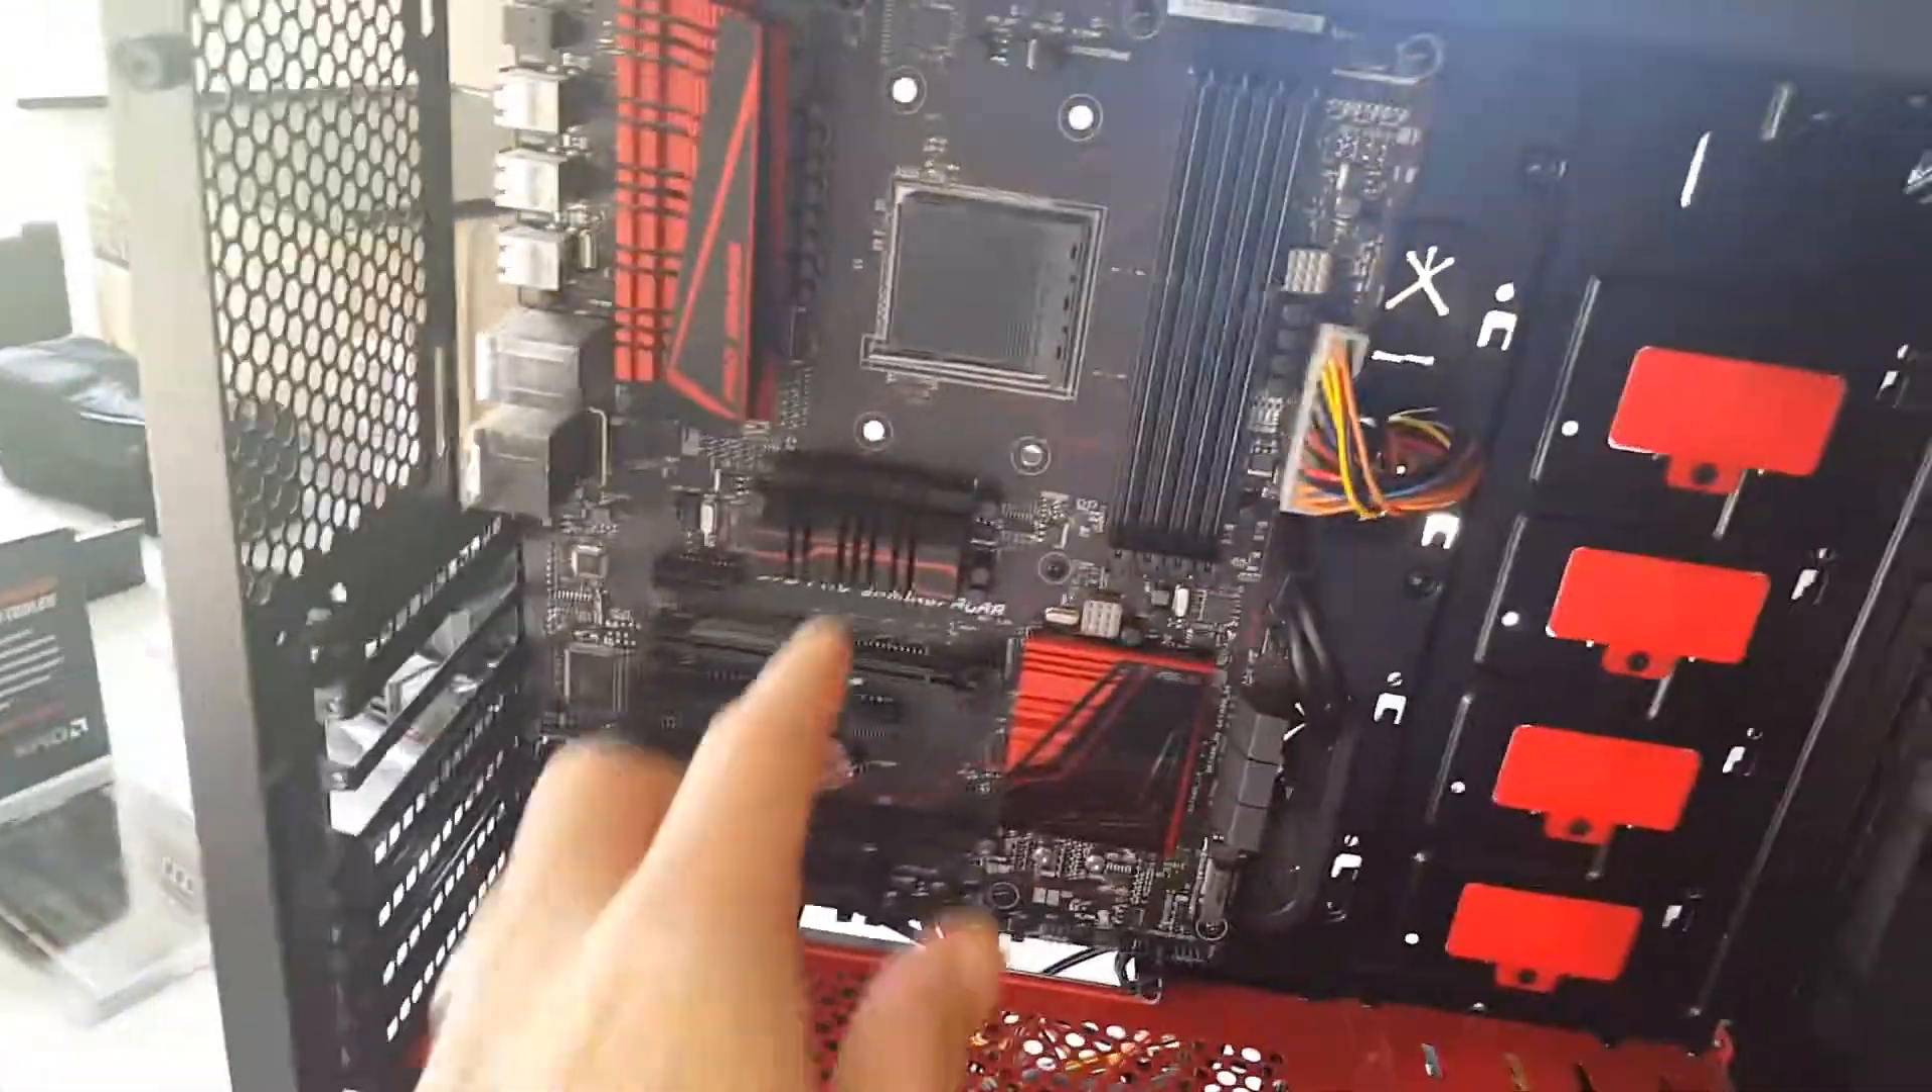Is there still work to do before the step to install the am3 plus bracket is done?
Yes.